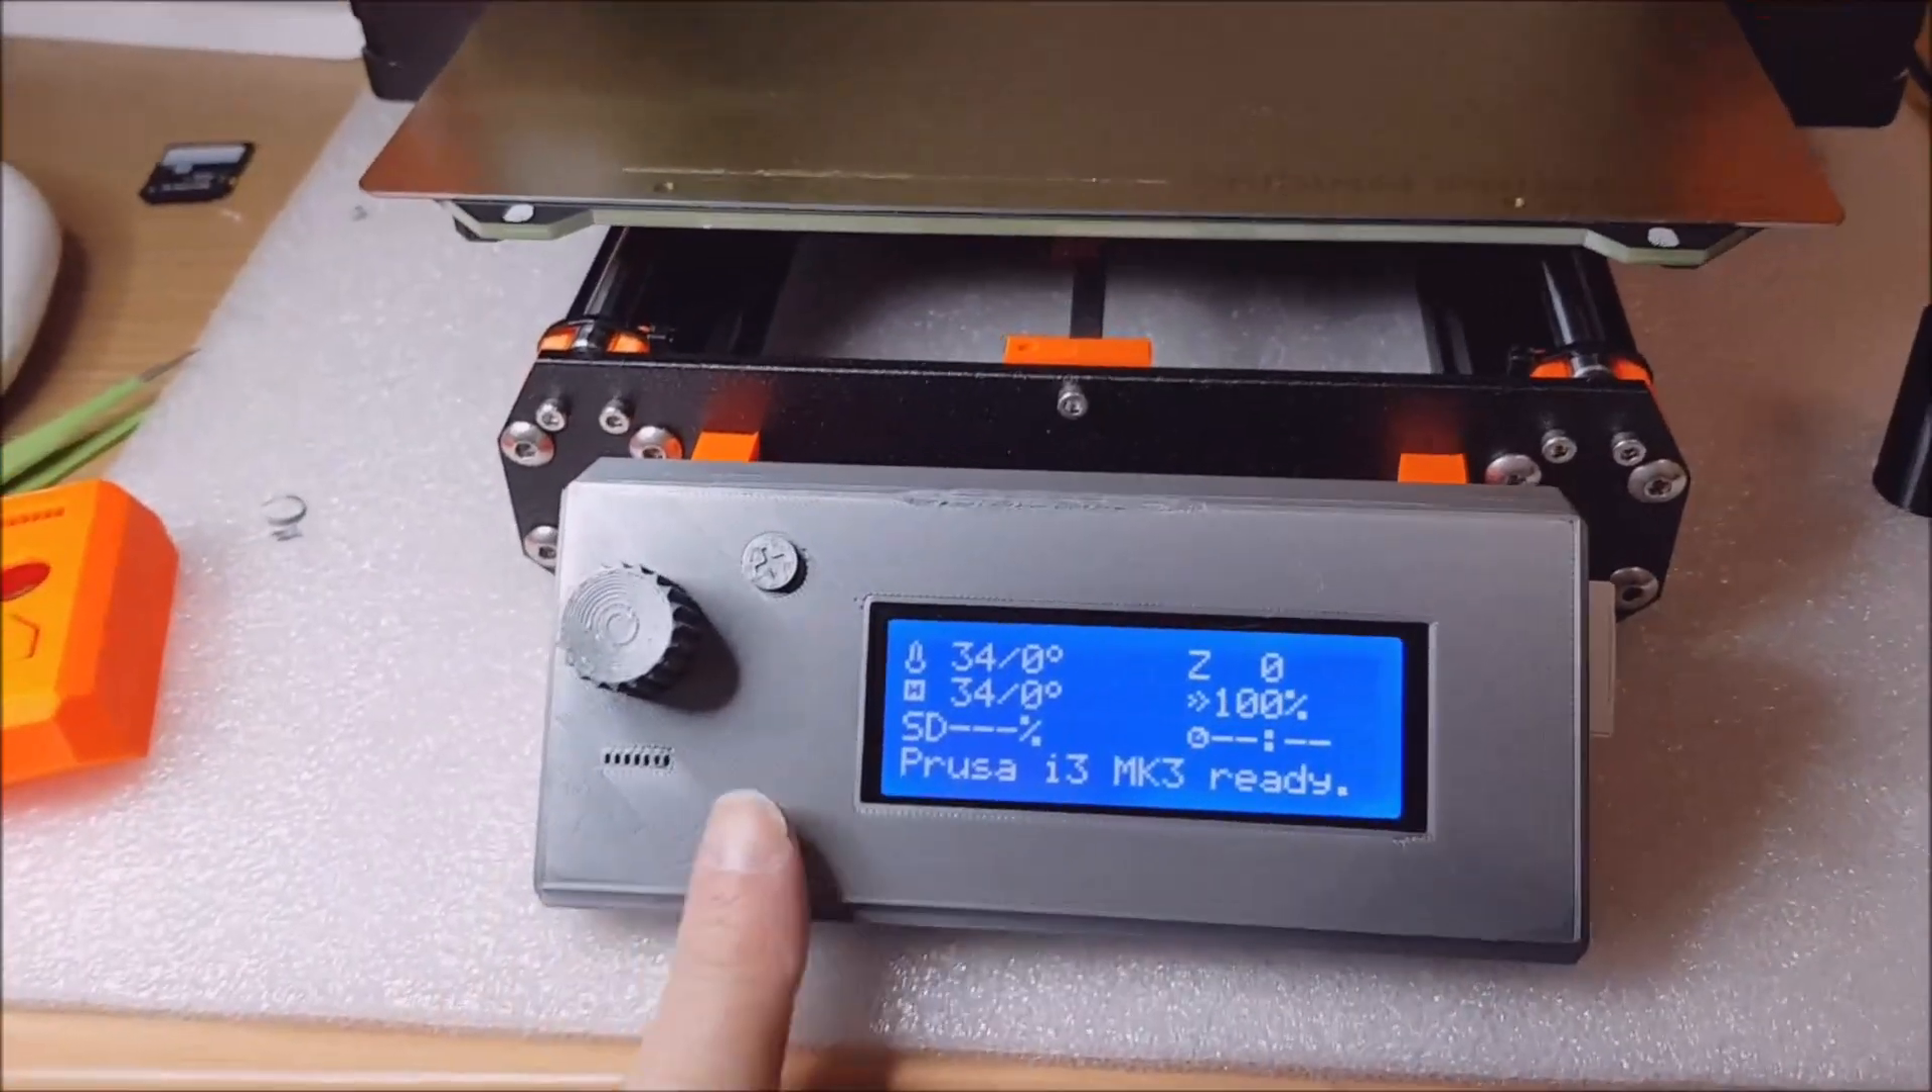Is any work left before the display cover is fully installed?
No.